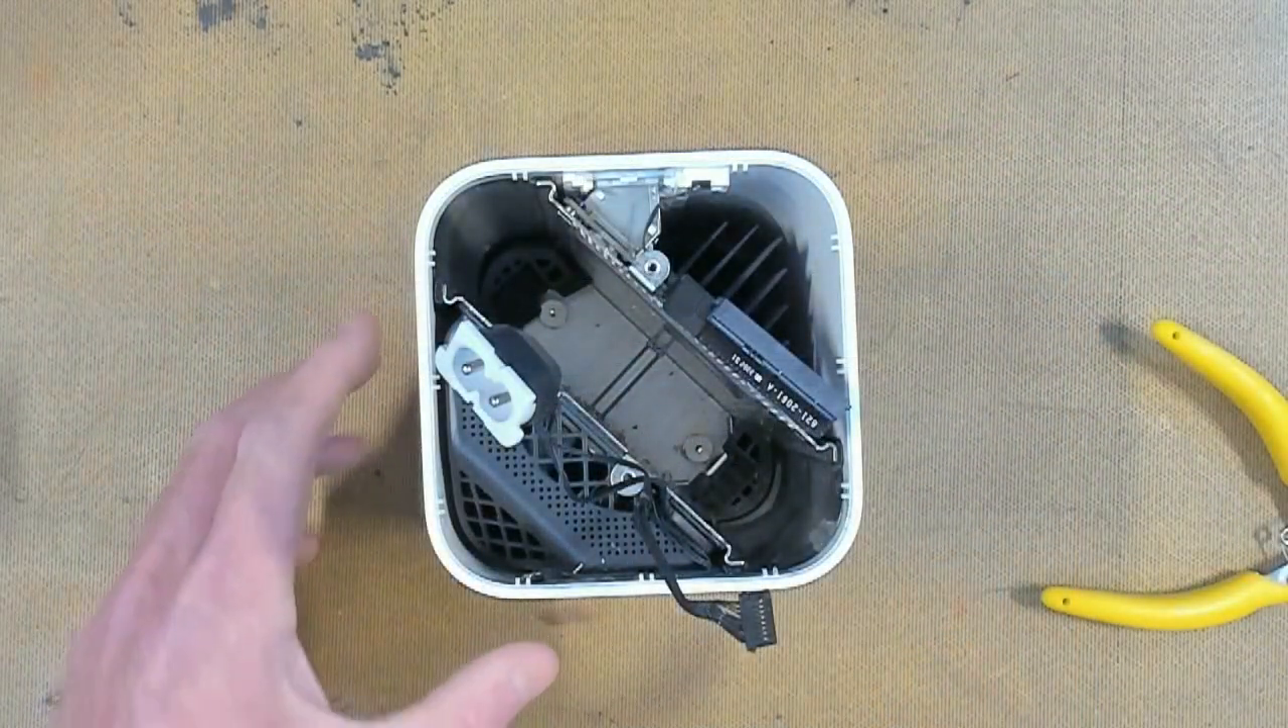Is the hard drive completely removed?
Yes.